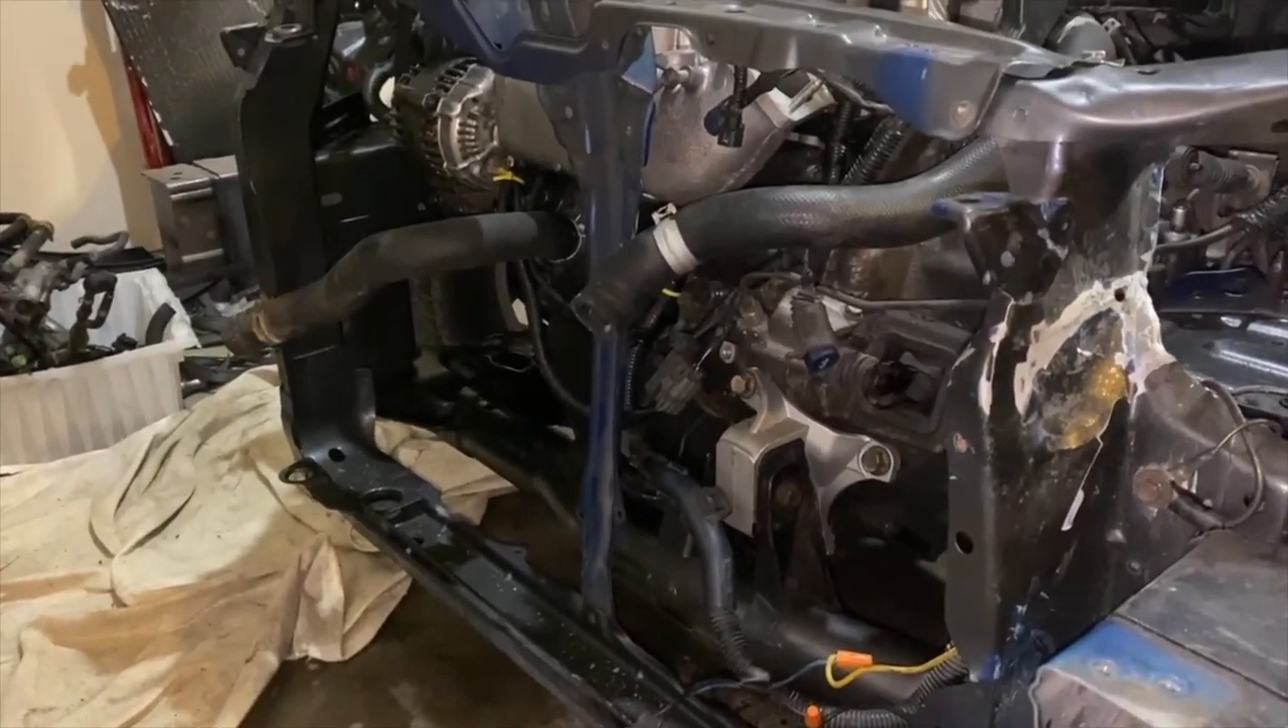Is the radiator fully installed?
No.